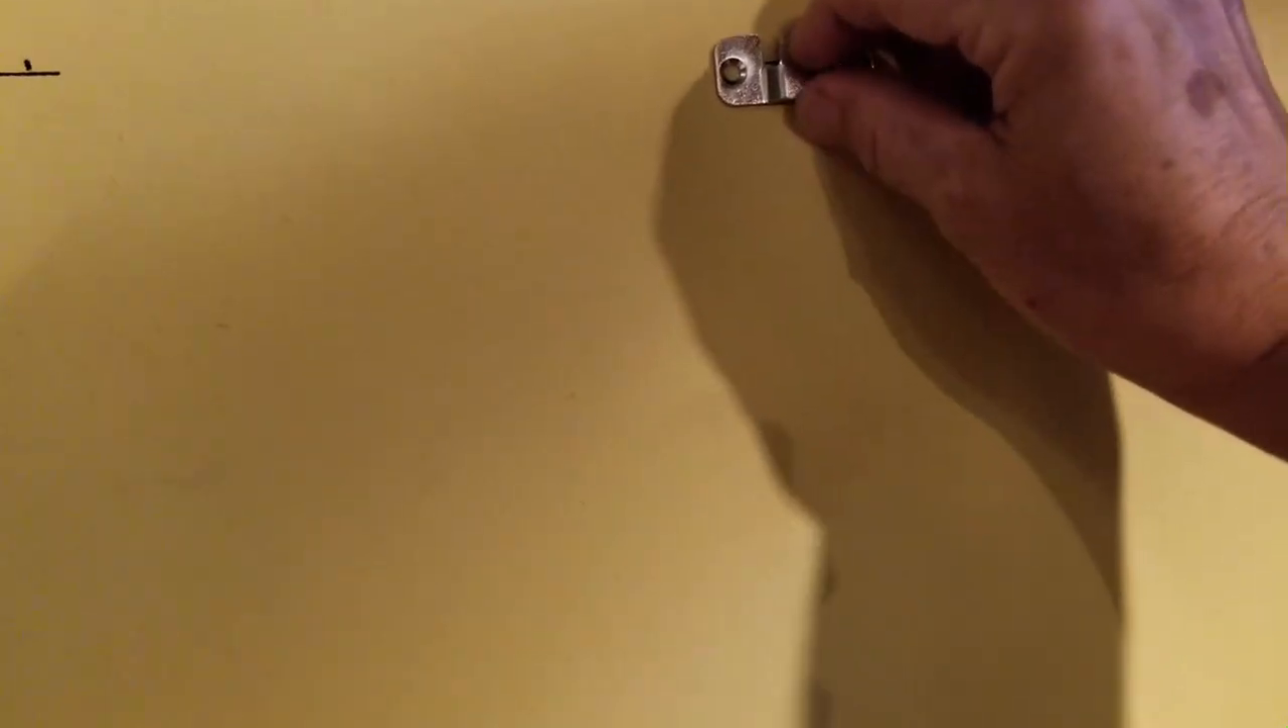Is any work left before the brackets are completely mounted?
Yes.